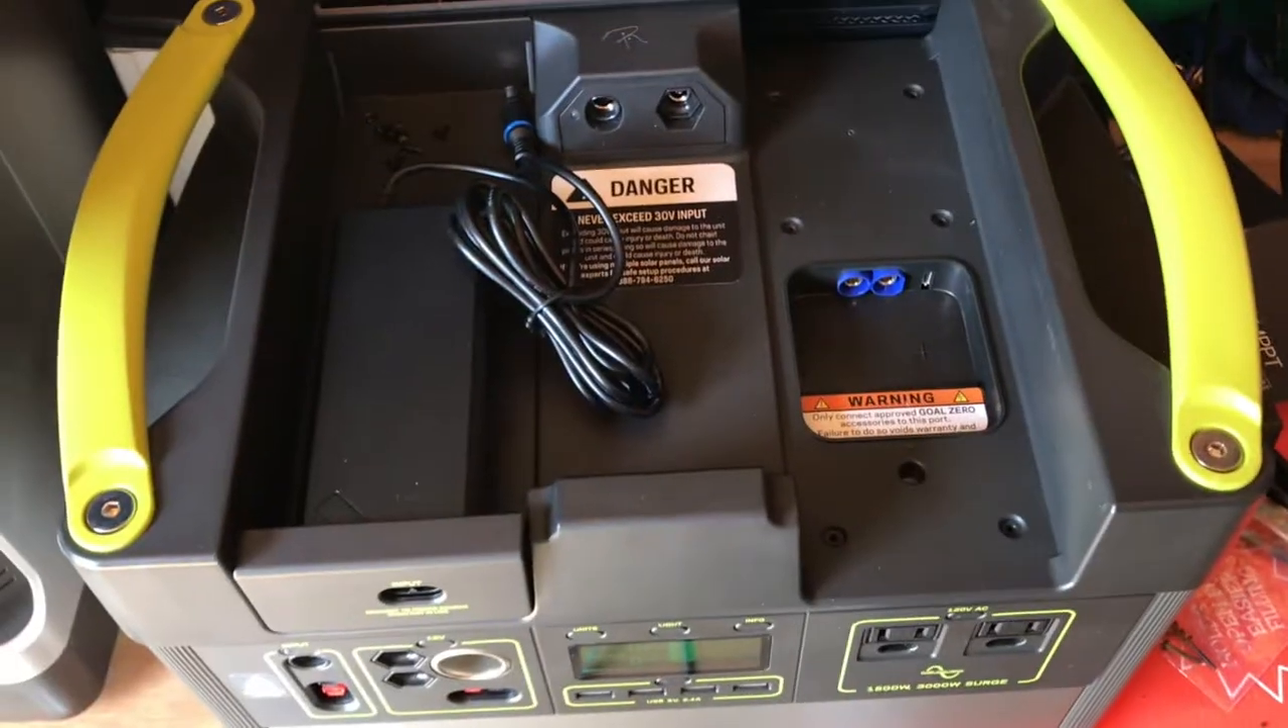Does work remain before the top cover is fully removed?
No.